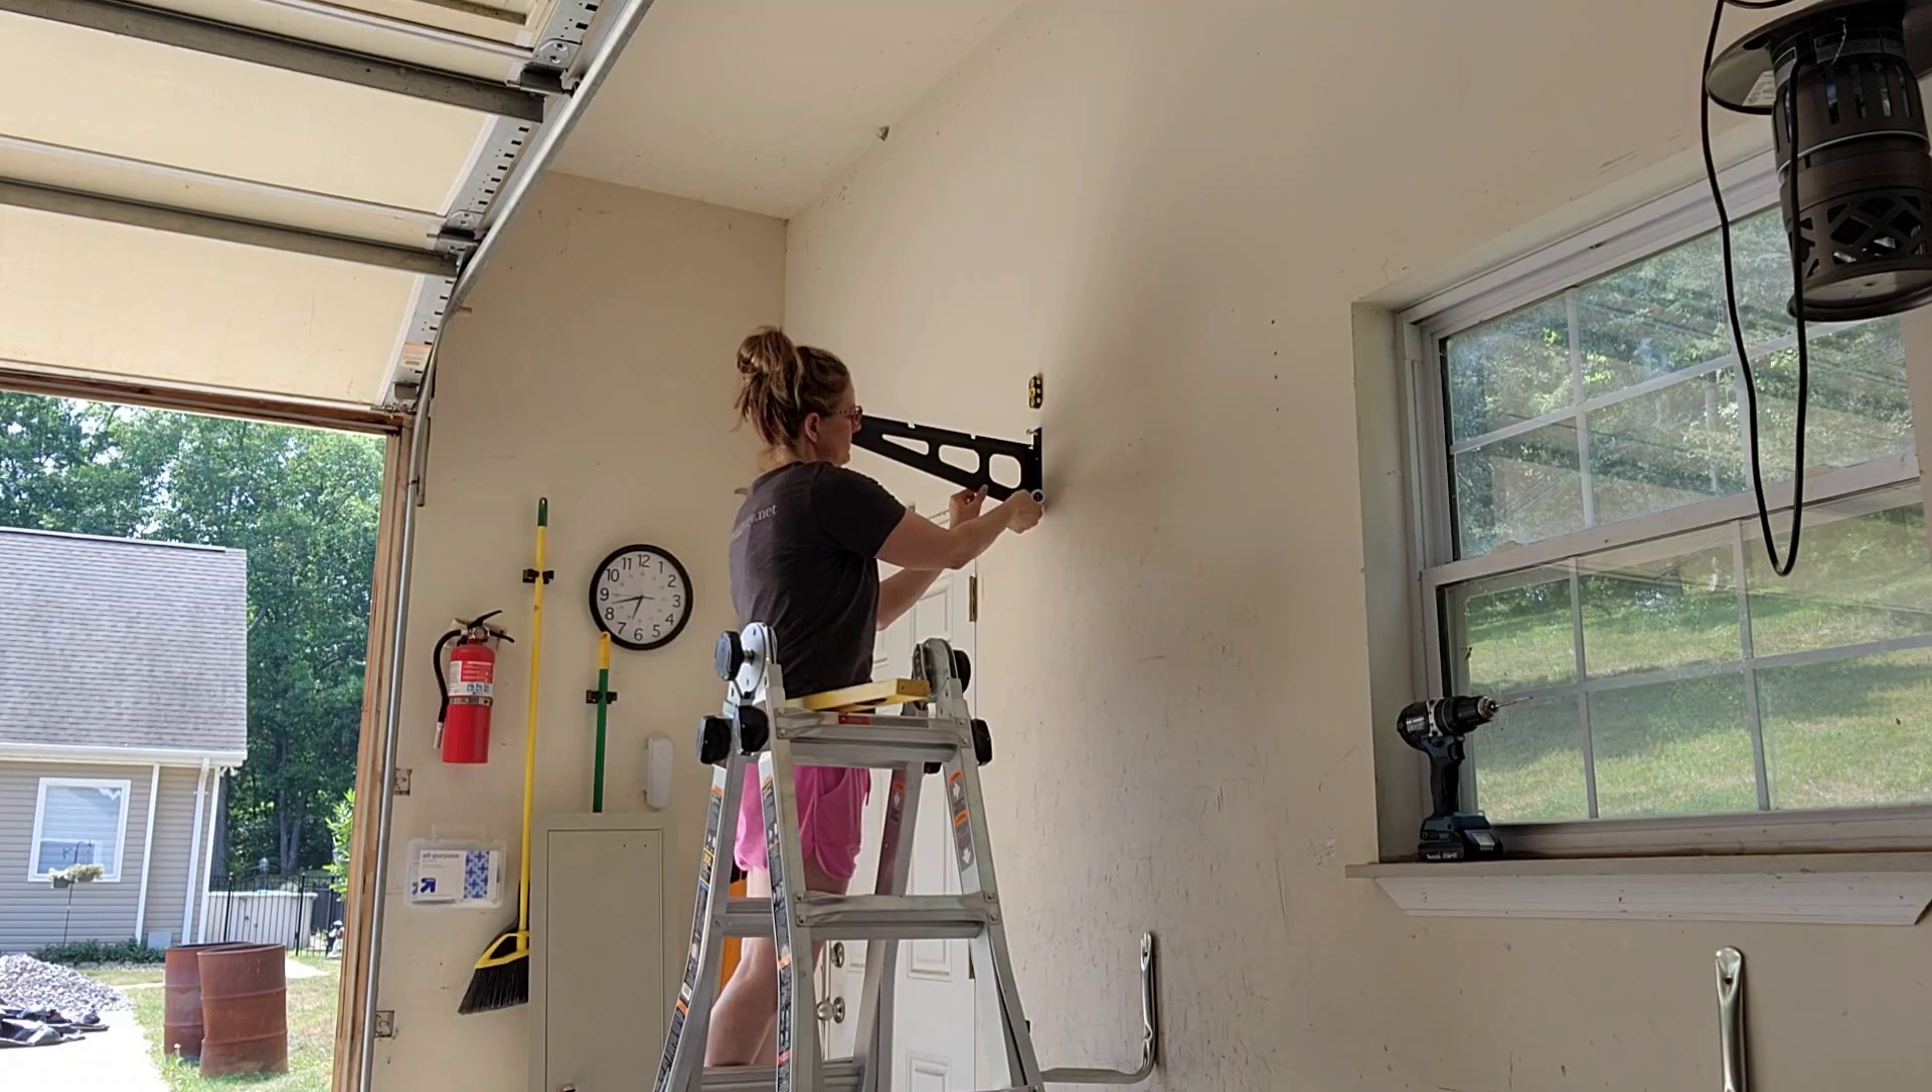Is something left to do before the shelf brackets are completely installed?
Yes.